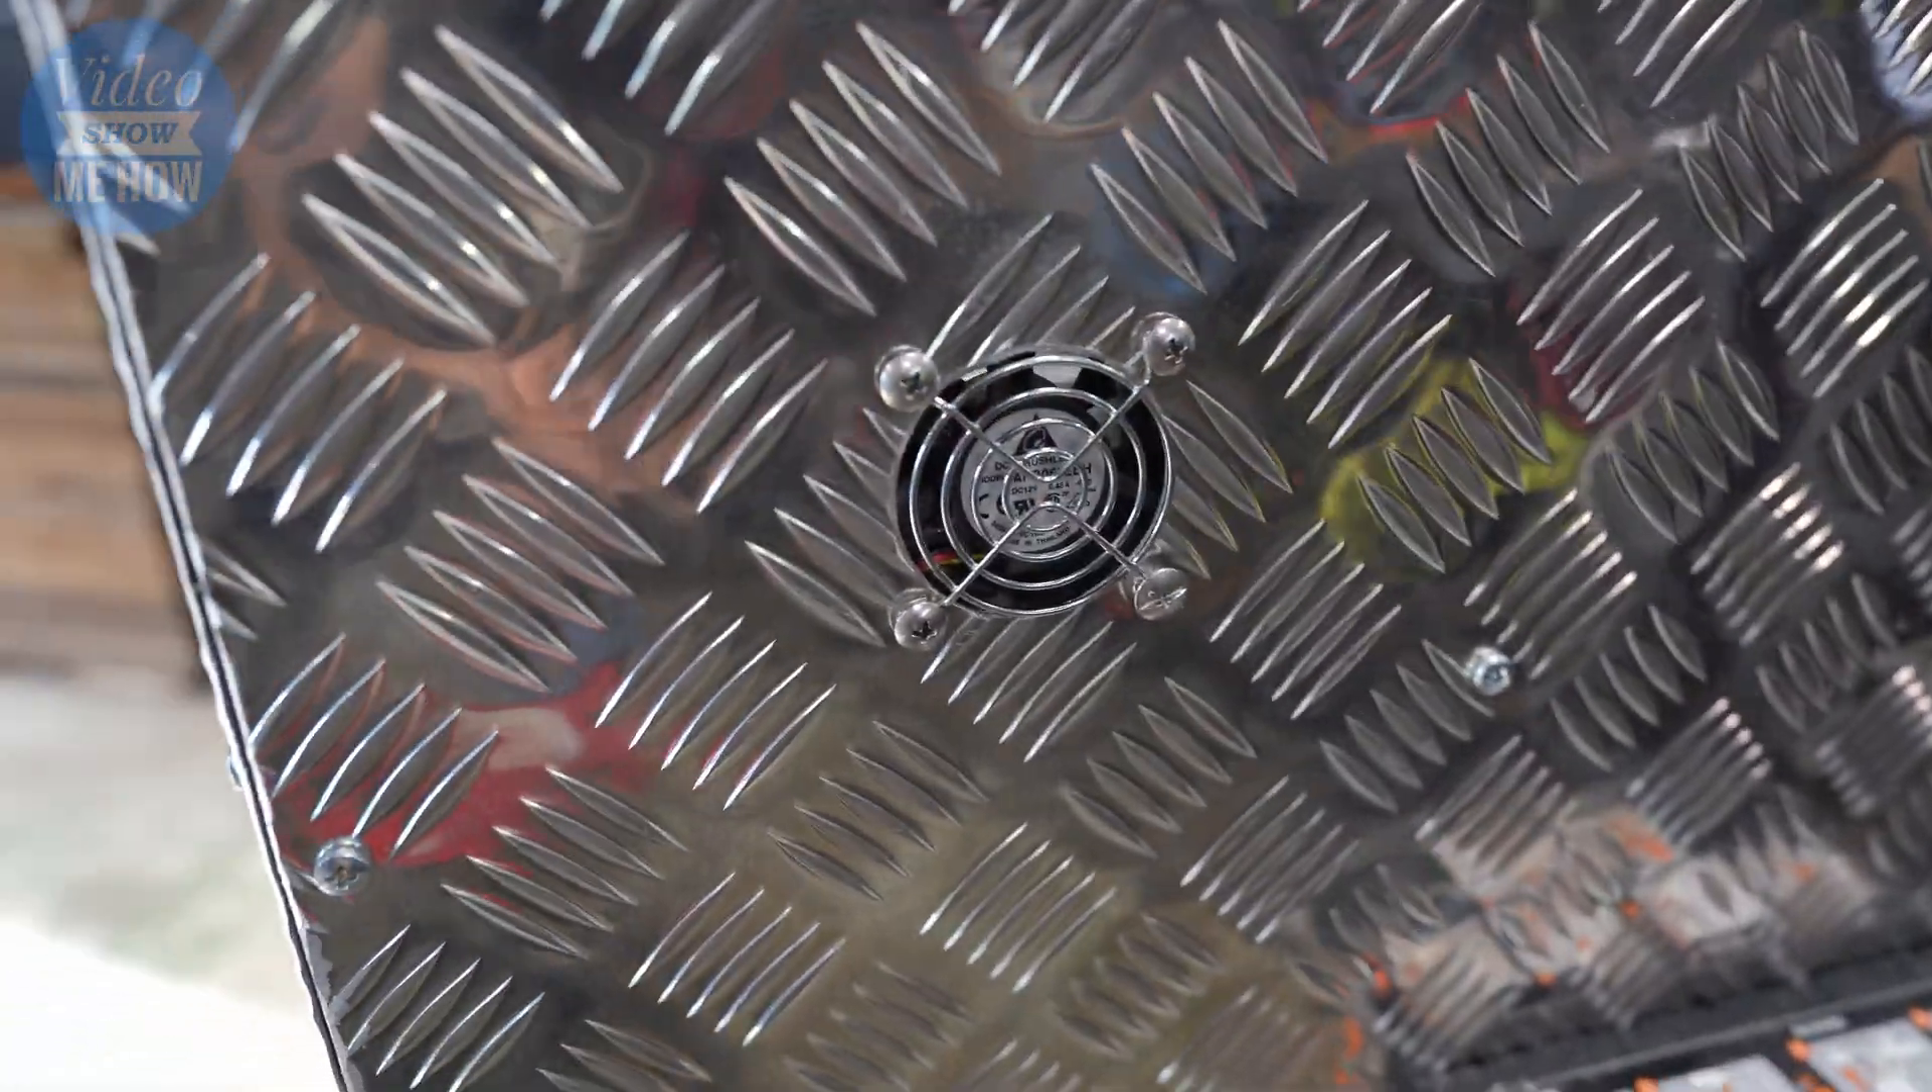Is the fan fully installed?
Yes.